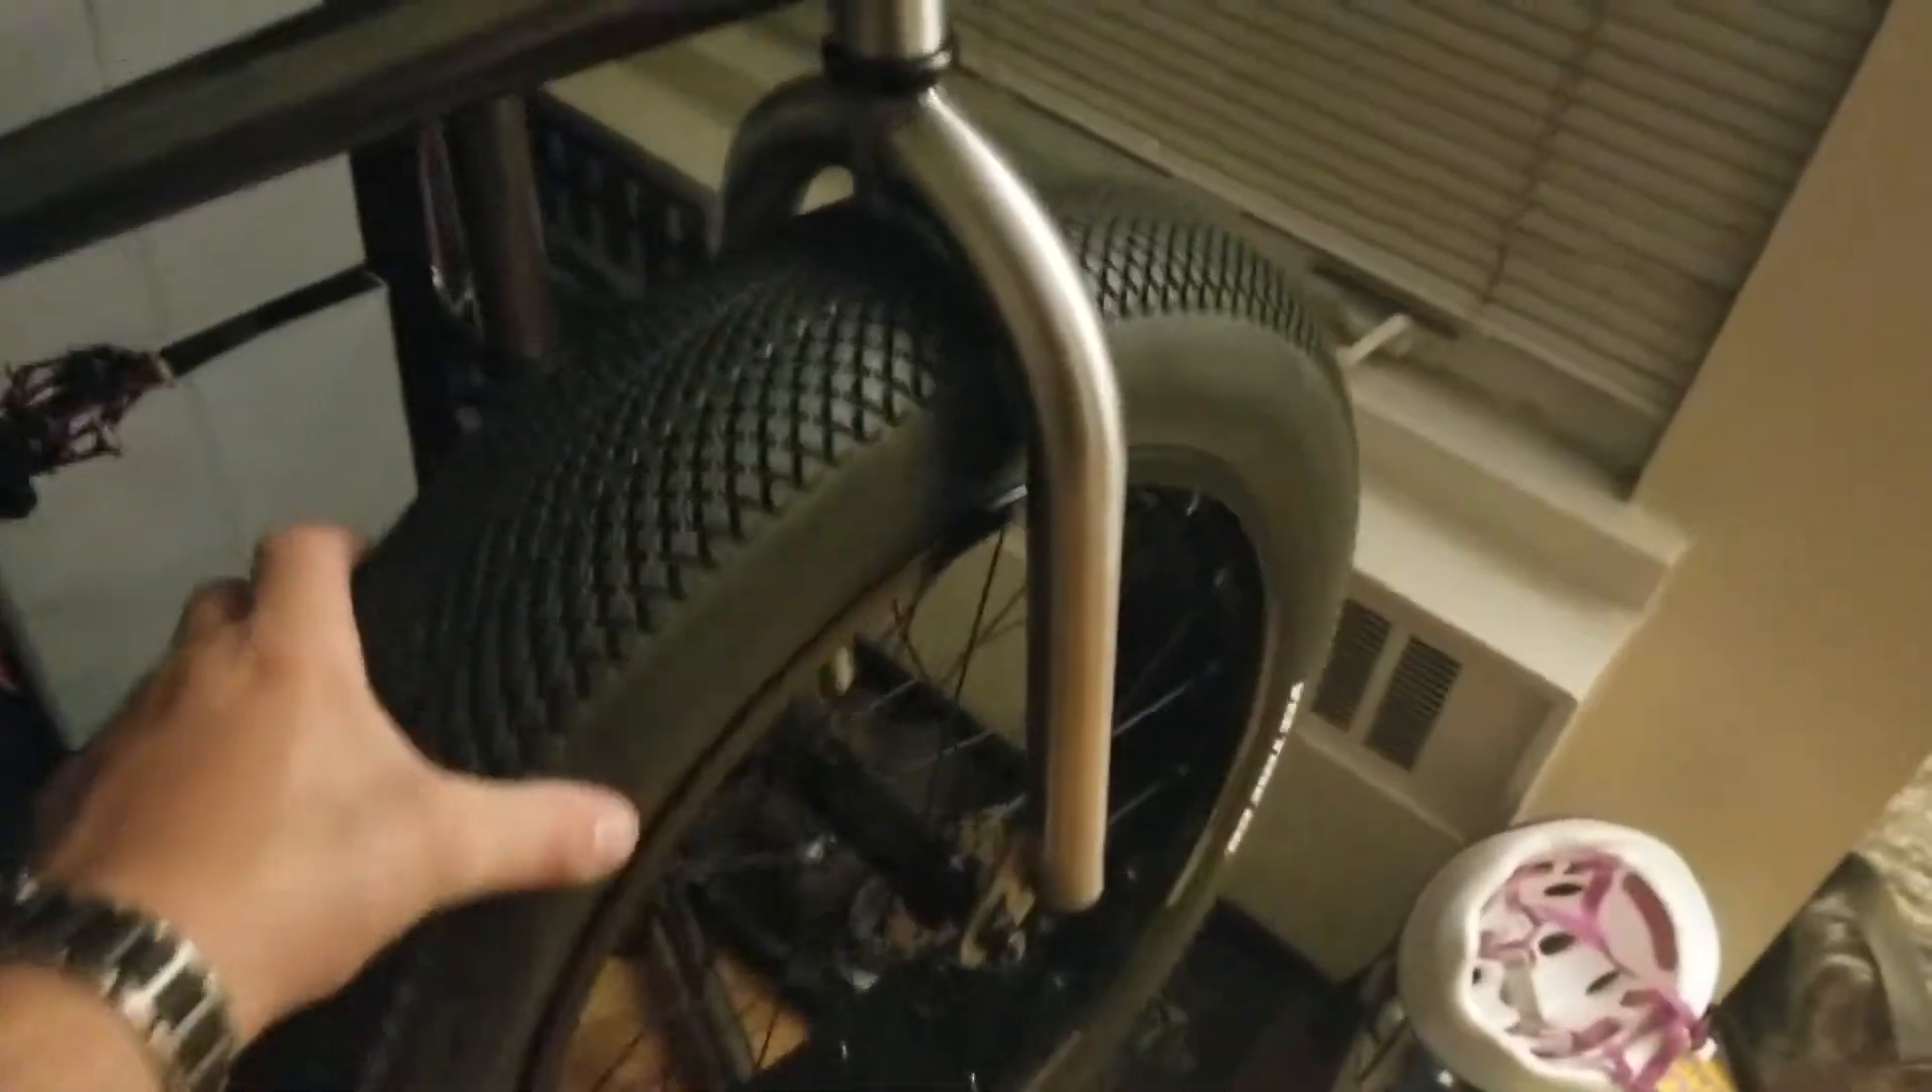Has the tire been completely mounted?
Yes.